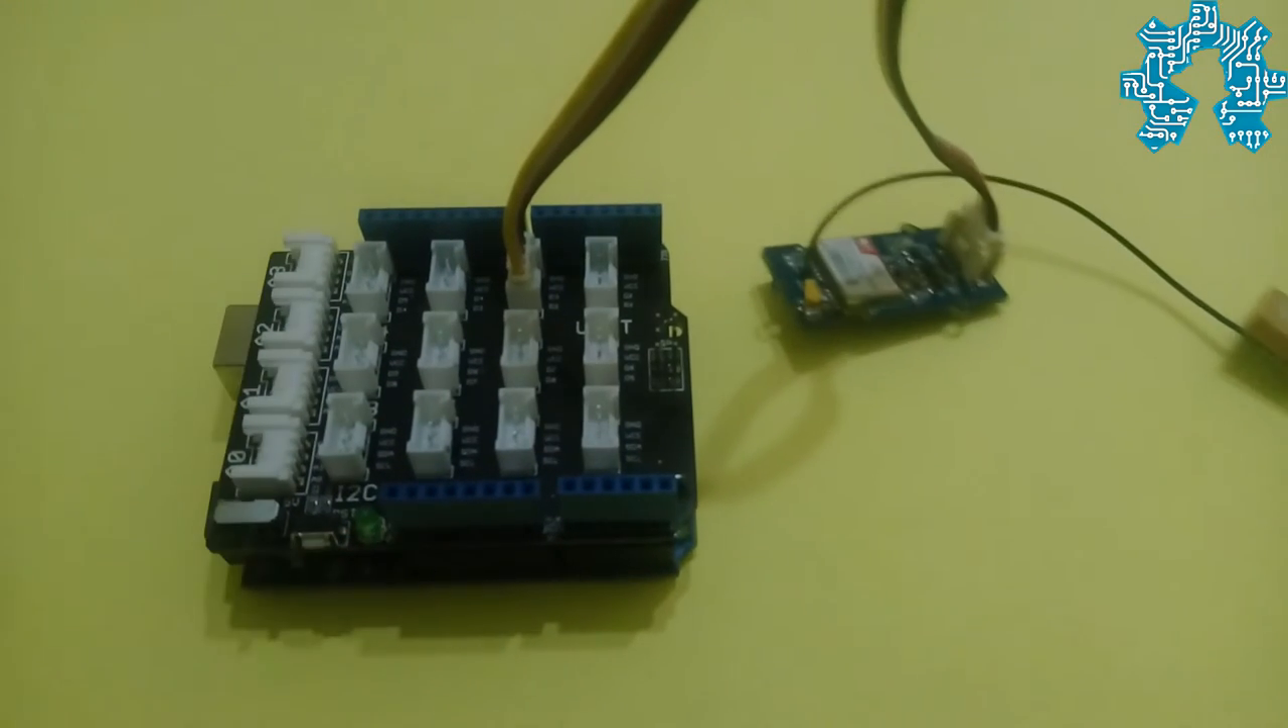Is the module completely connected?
Yes.